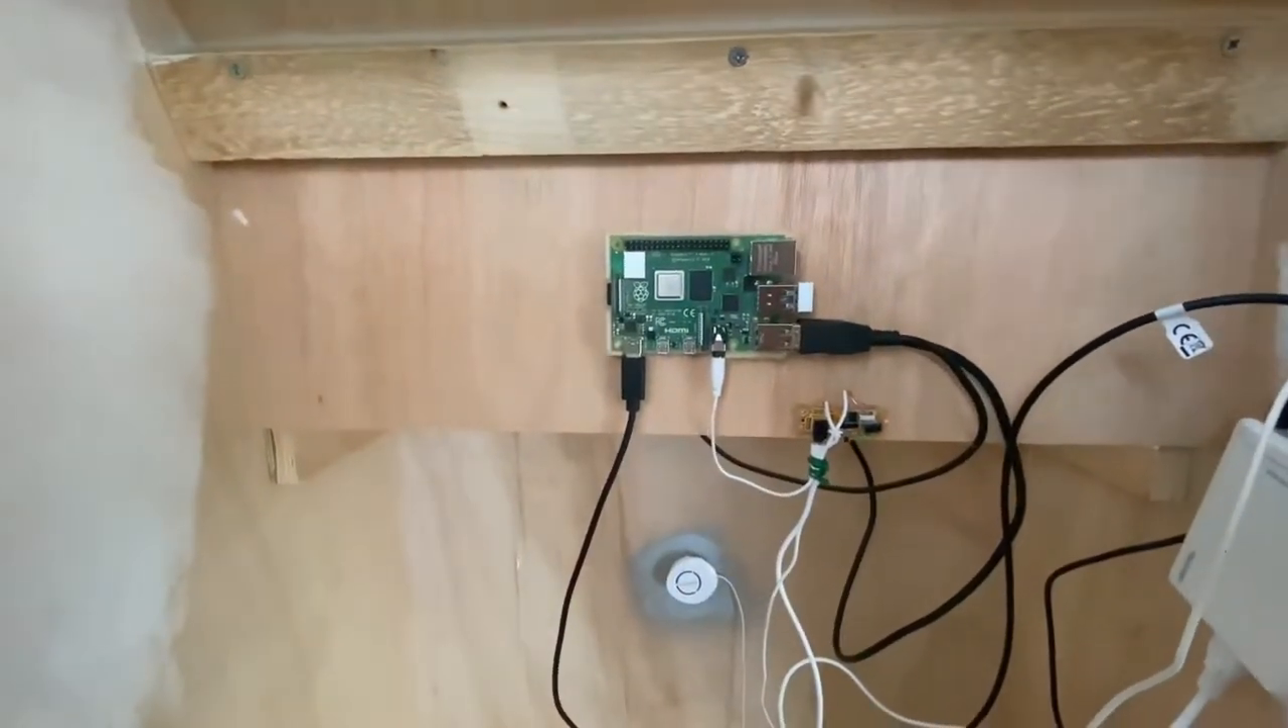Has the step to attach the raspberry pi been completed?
Yes.